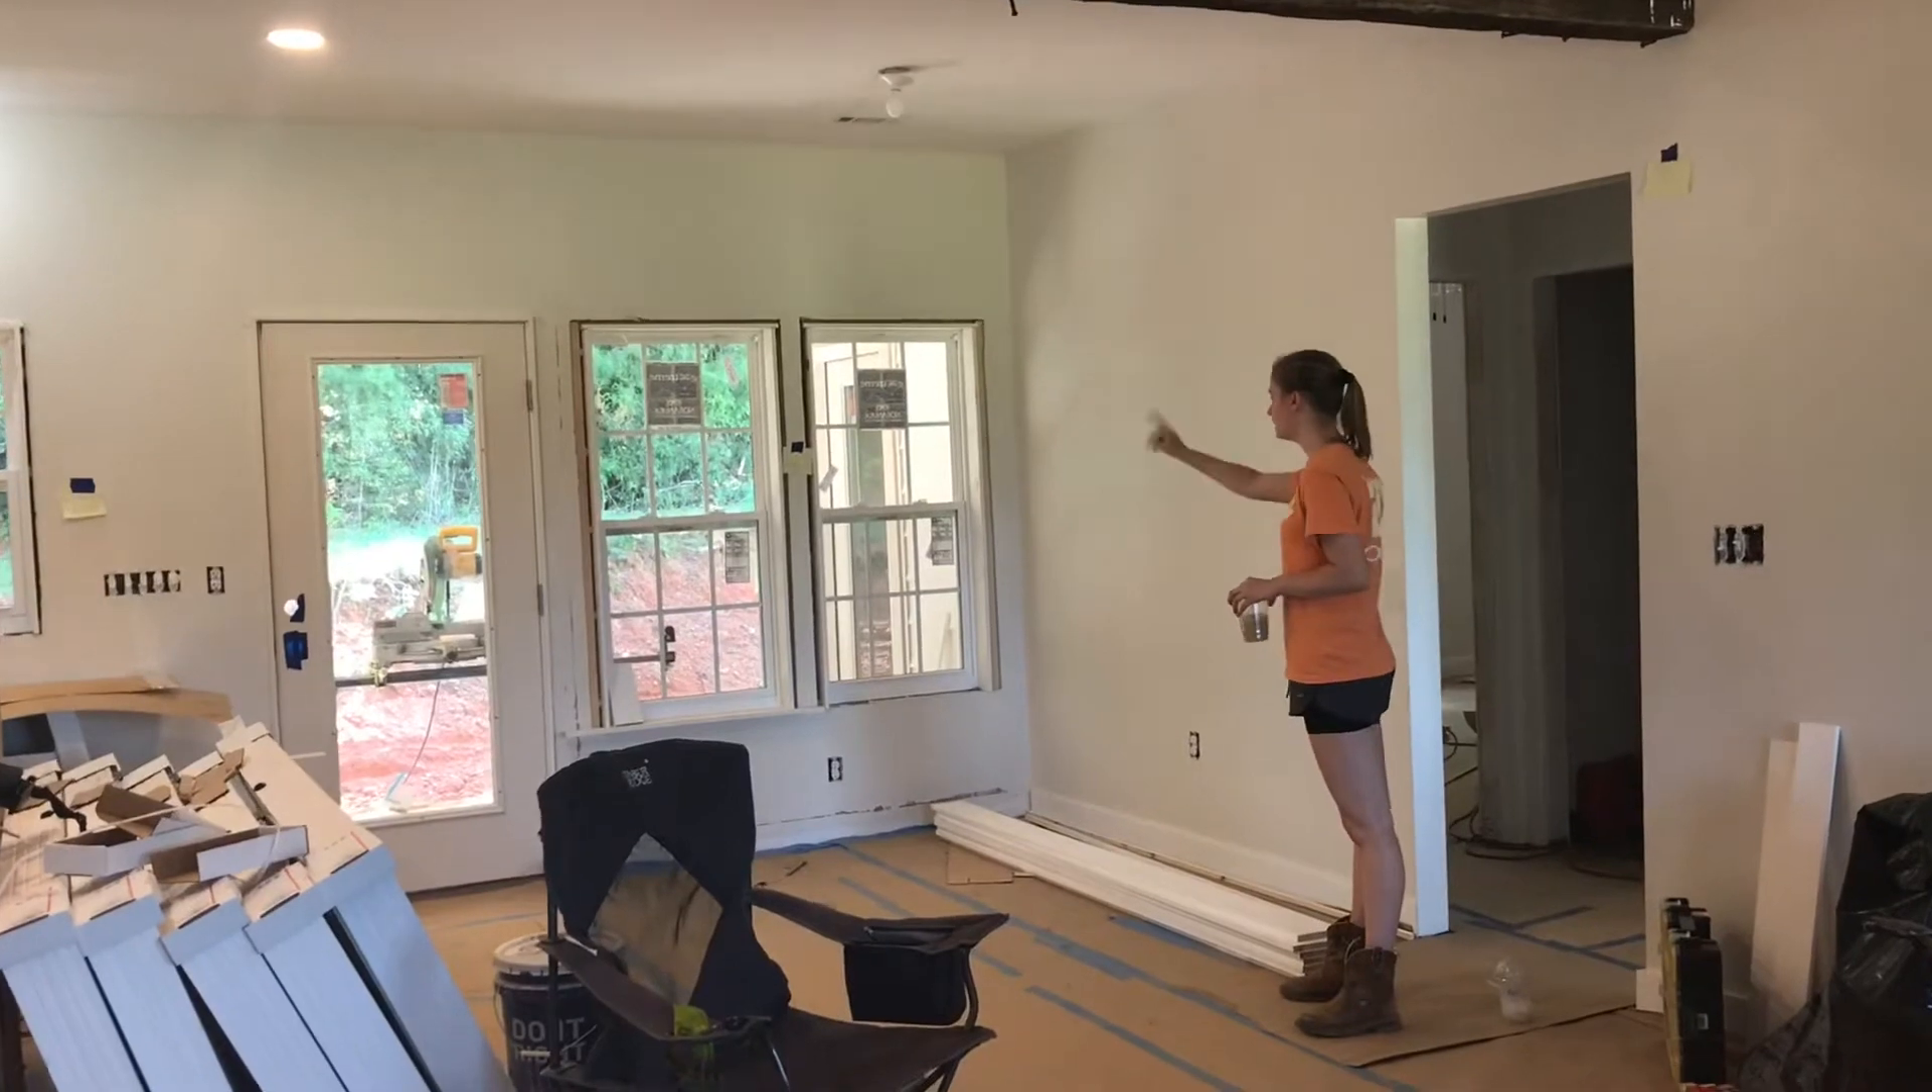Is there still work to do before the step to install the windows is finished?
No.